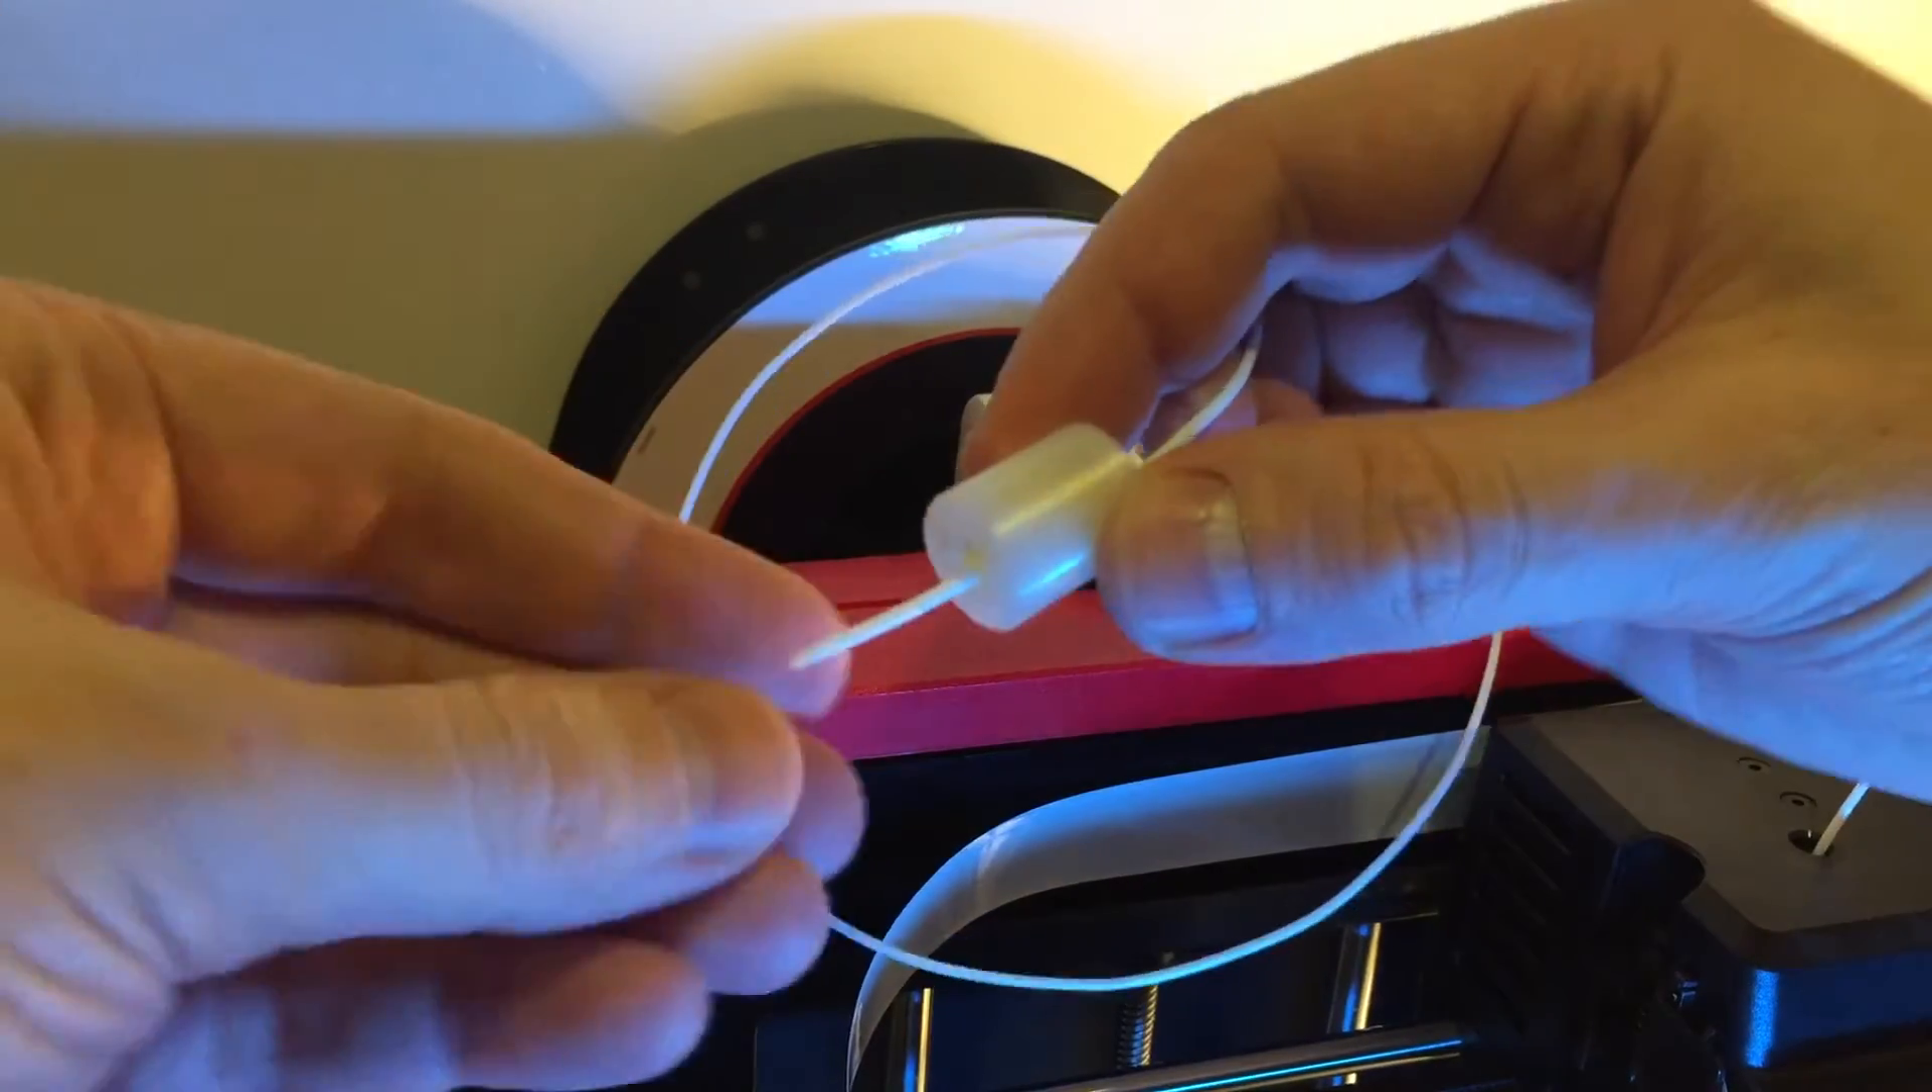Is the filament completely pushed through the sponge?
Yes.